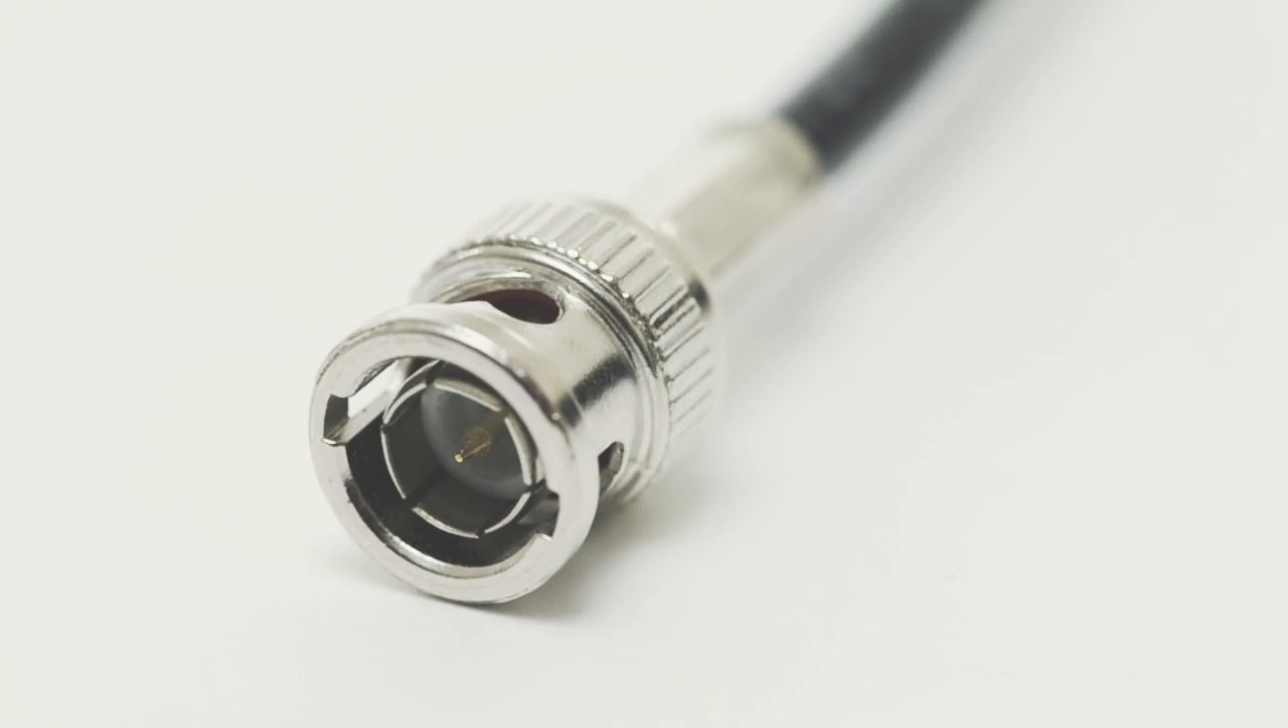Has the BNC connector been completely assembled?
Yes.